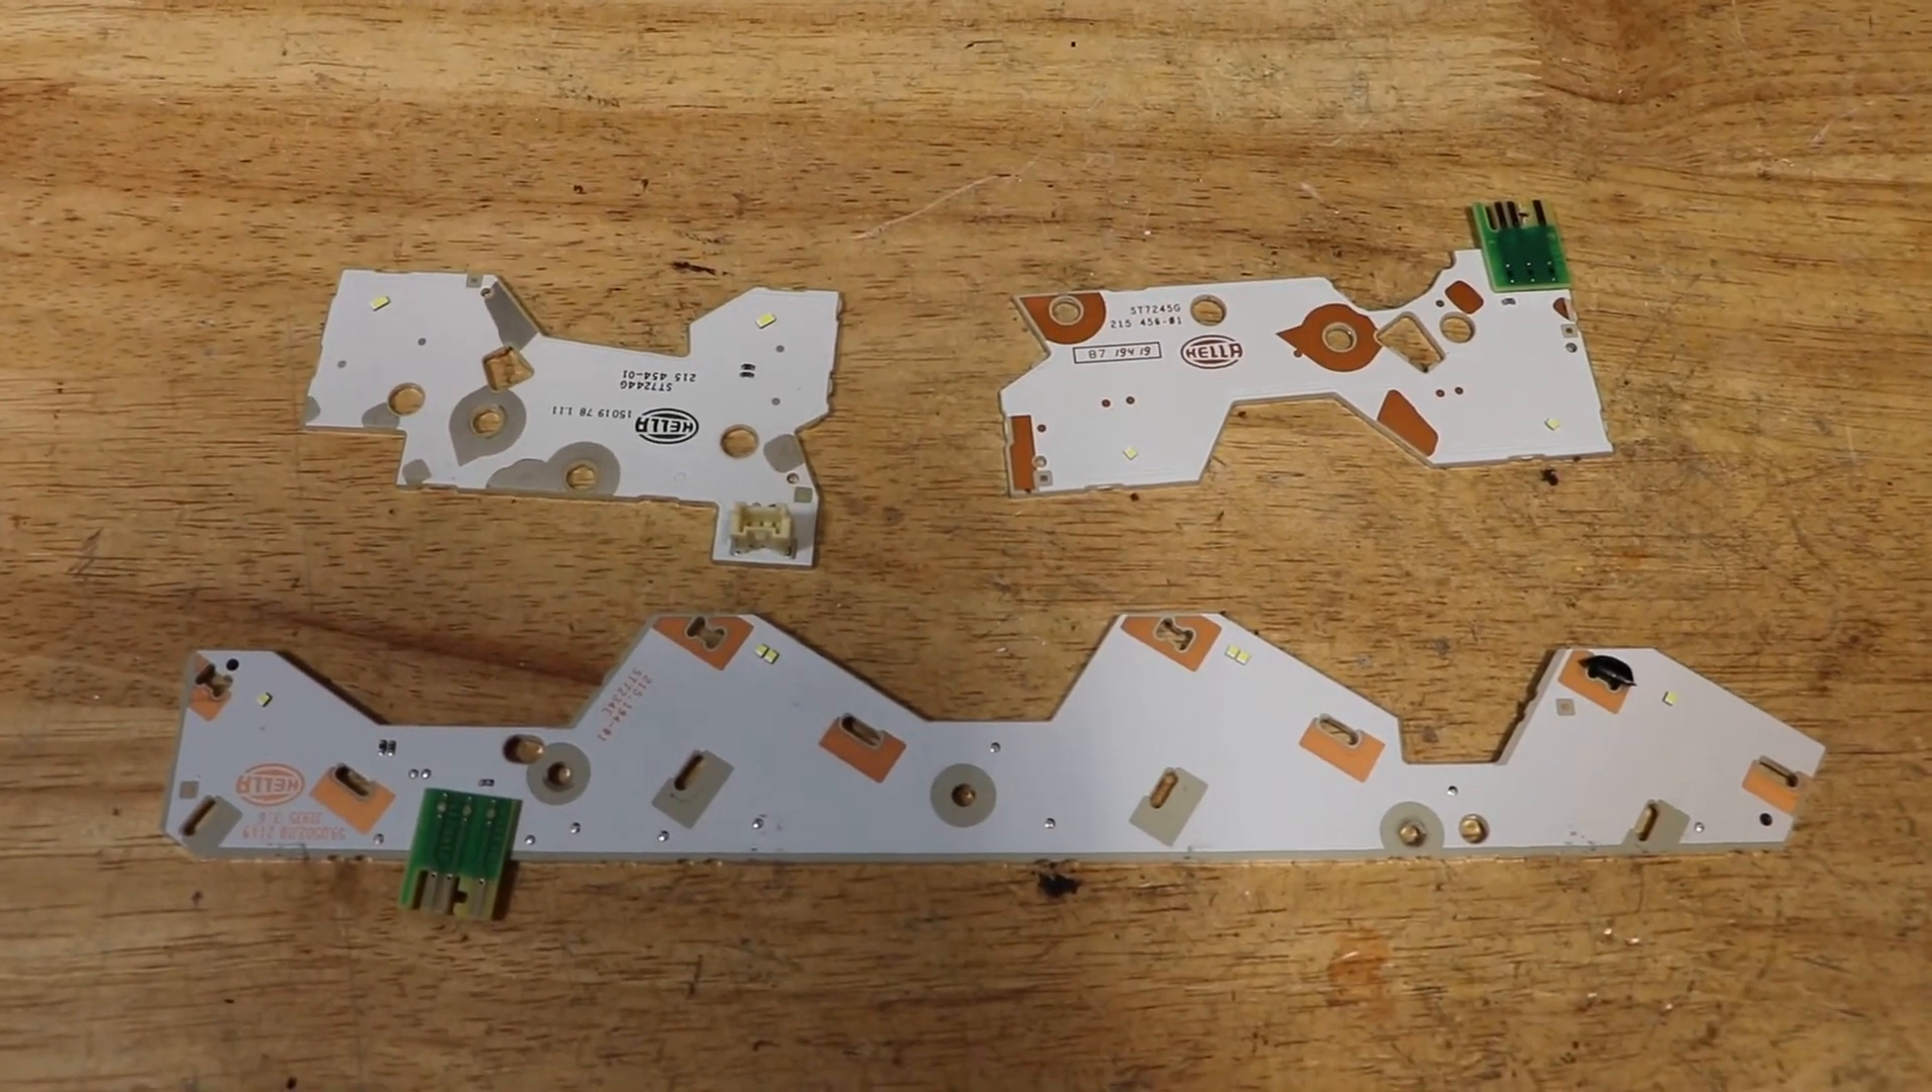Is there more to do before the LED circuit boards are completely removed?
No.